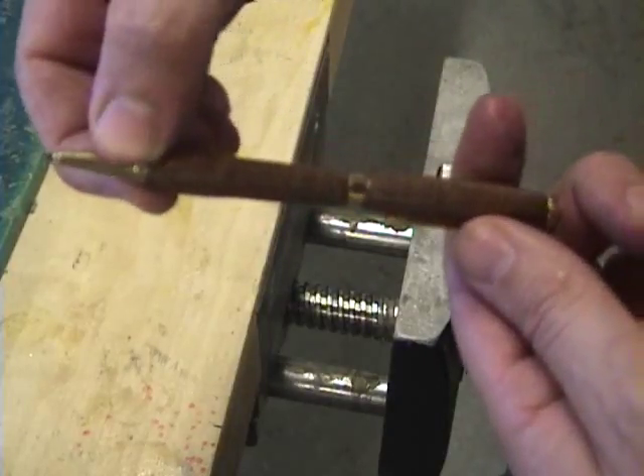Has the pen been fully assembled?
Yes.